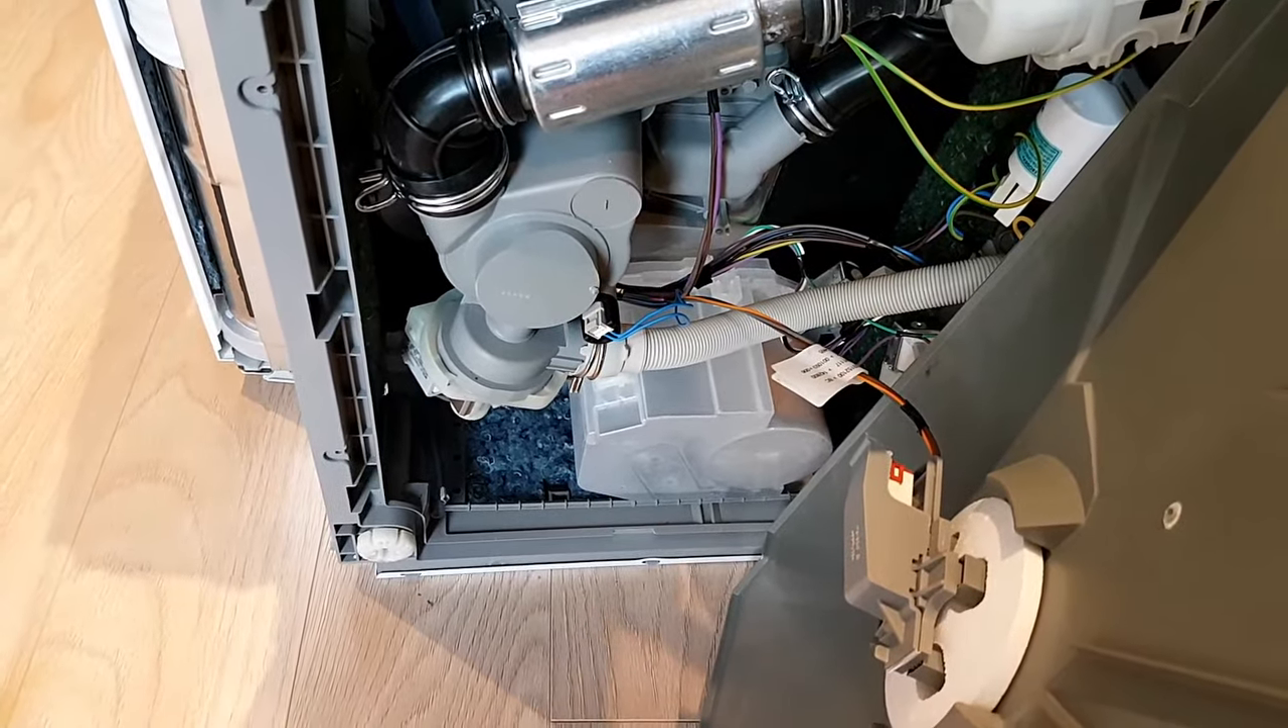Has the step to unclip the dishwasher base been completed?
Yes.